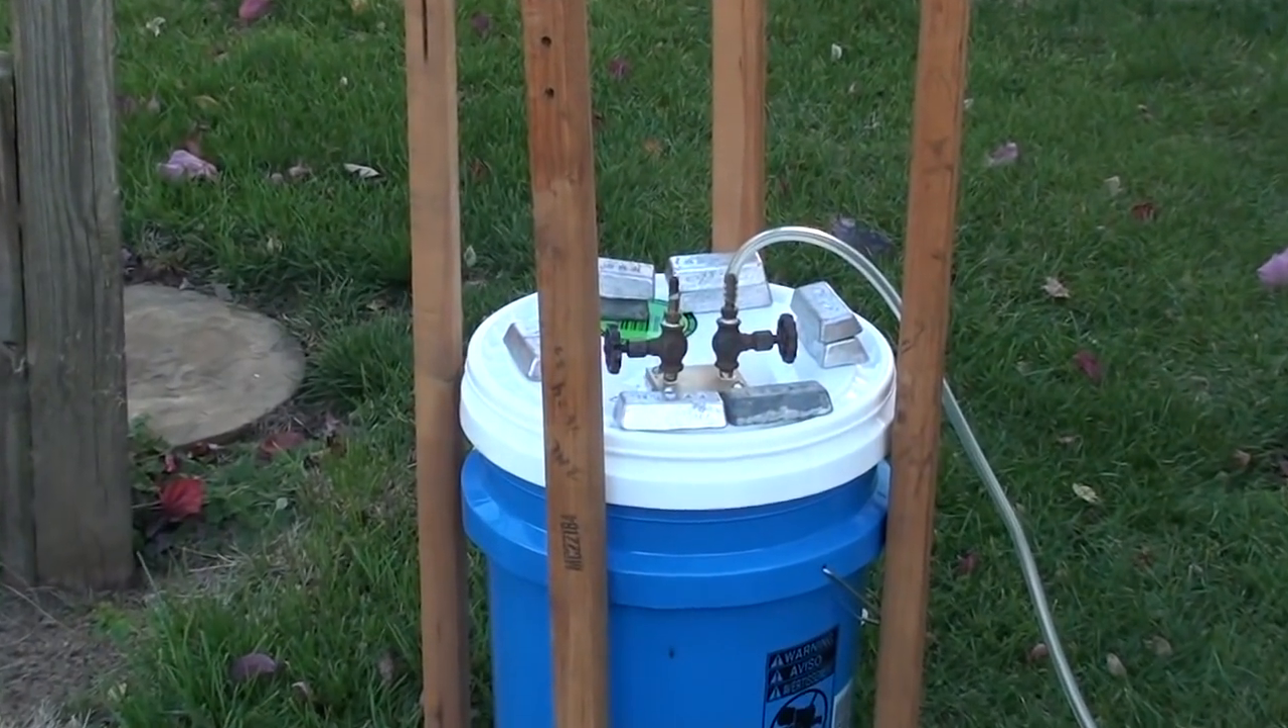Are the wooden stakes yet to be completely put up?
No.